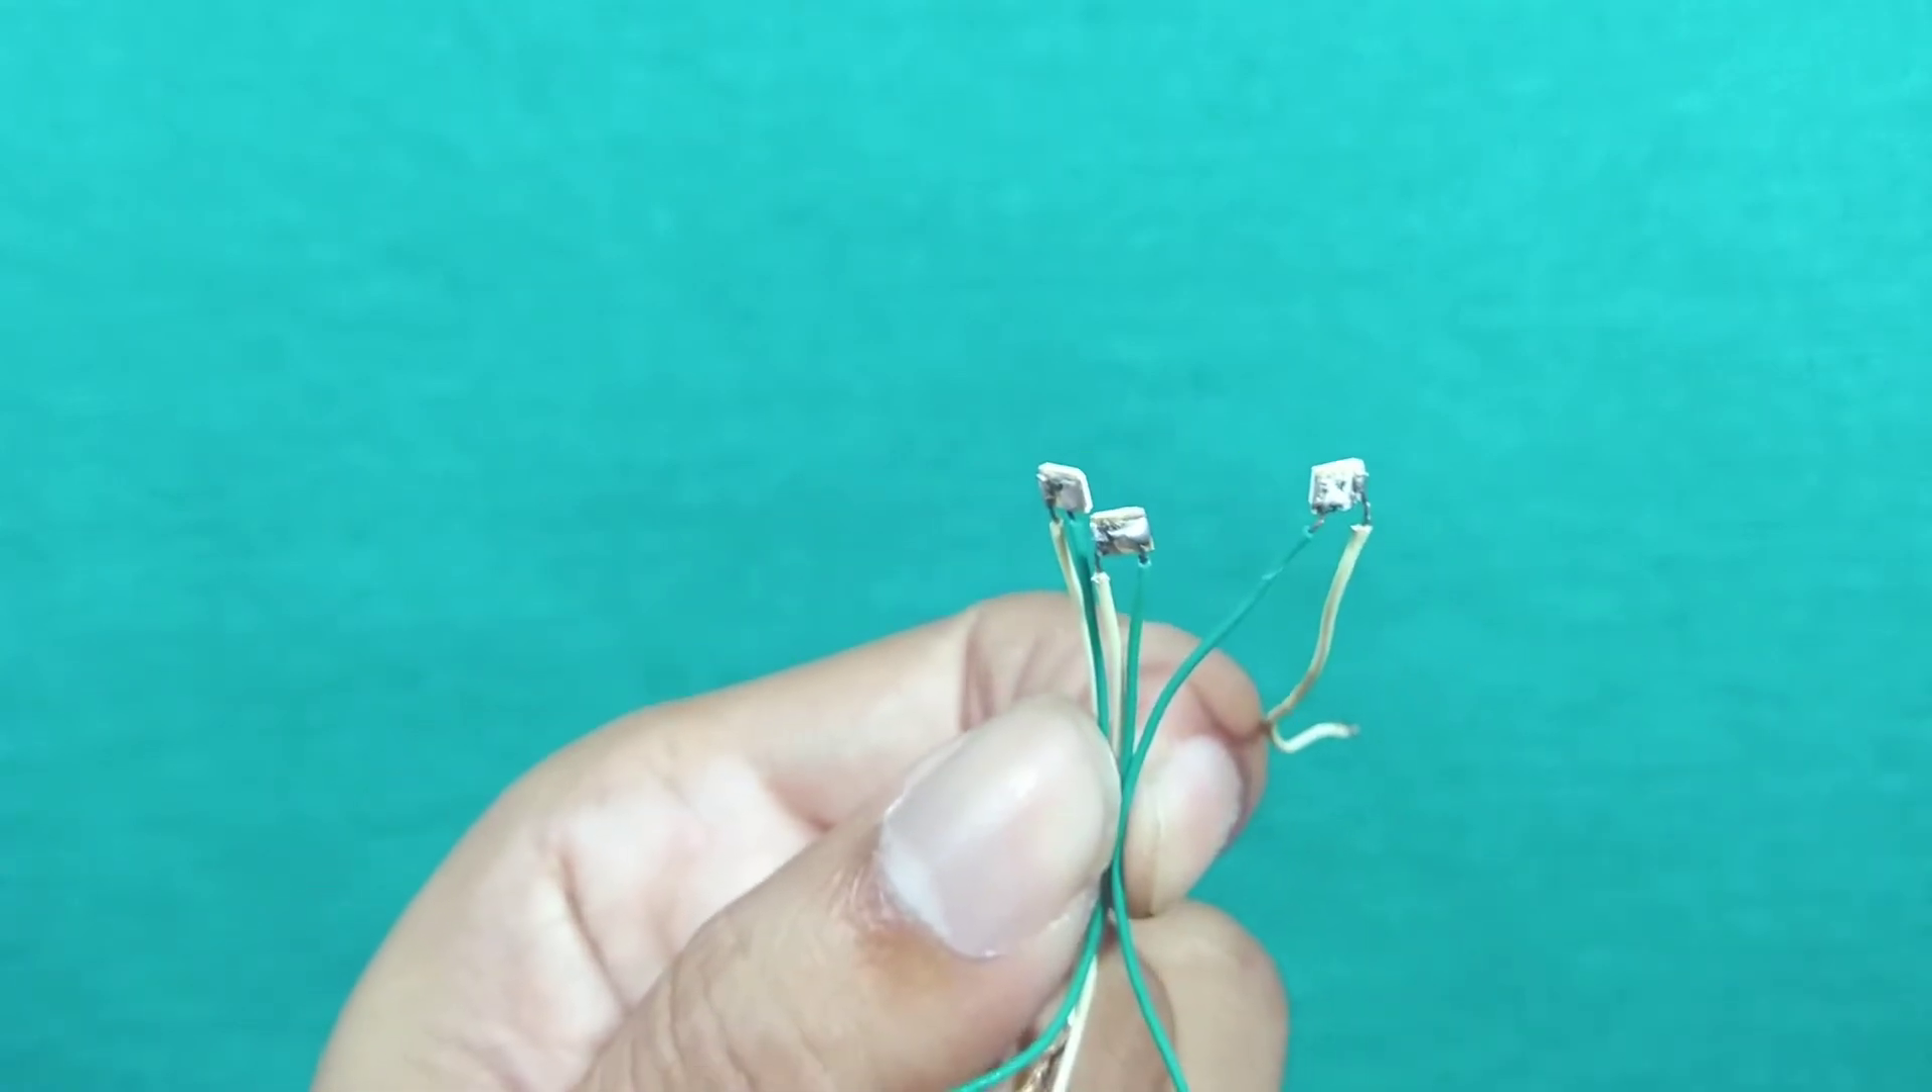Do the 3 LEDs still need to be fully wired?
No.